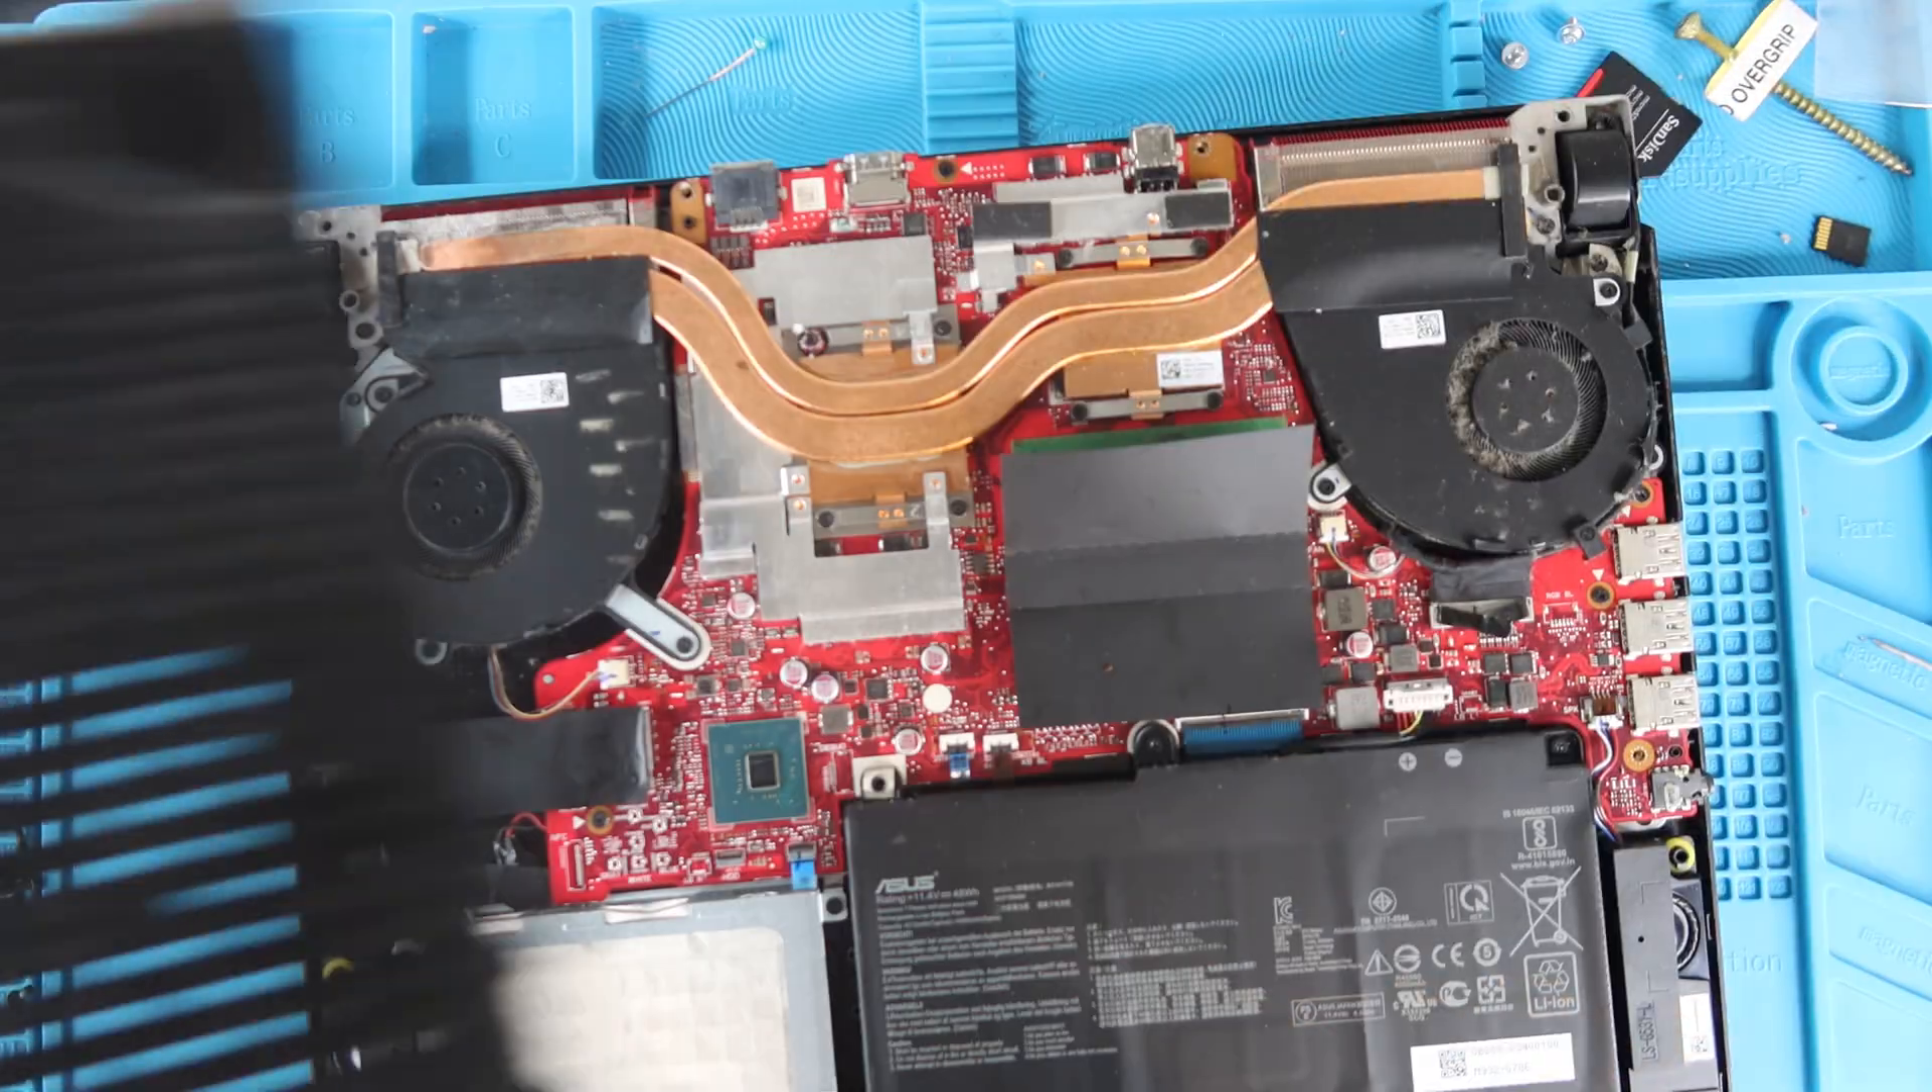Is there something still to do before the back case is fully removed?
No.